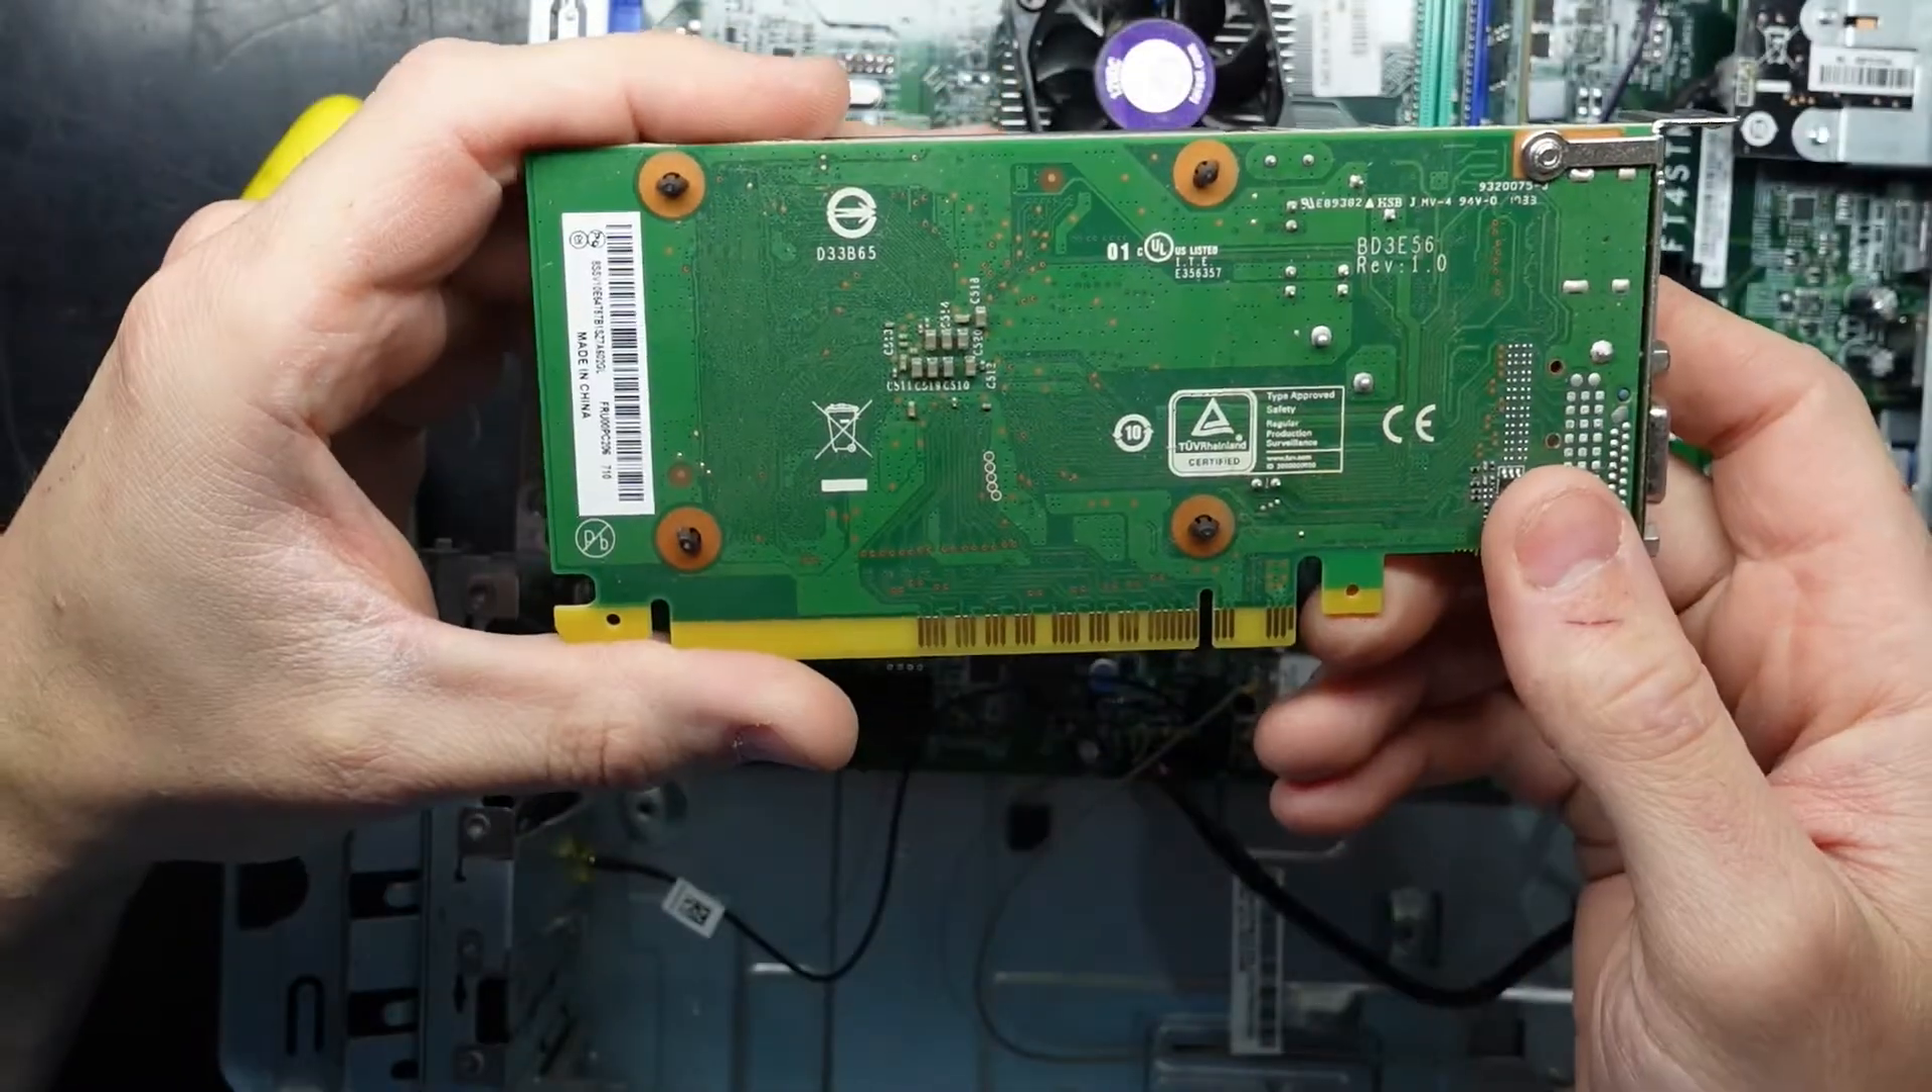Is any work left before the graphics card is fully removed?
No.